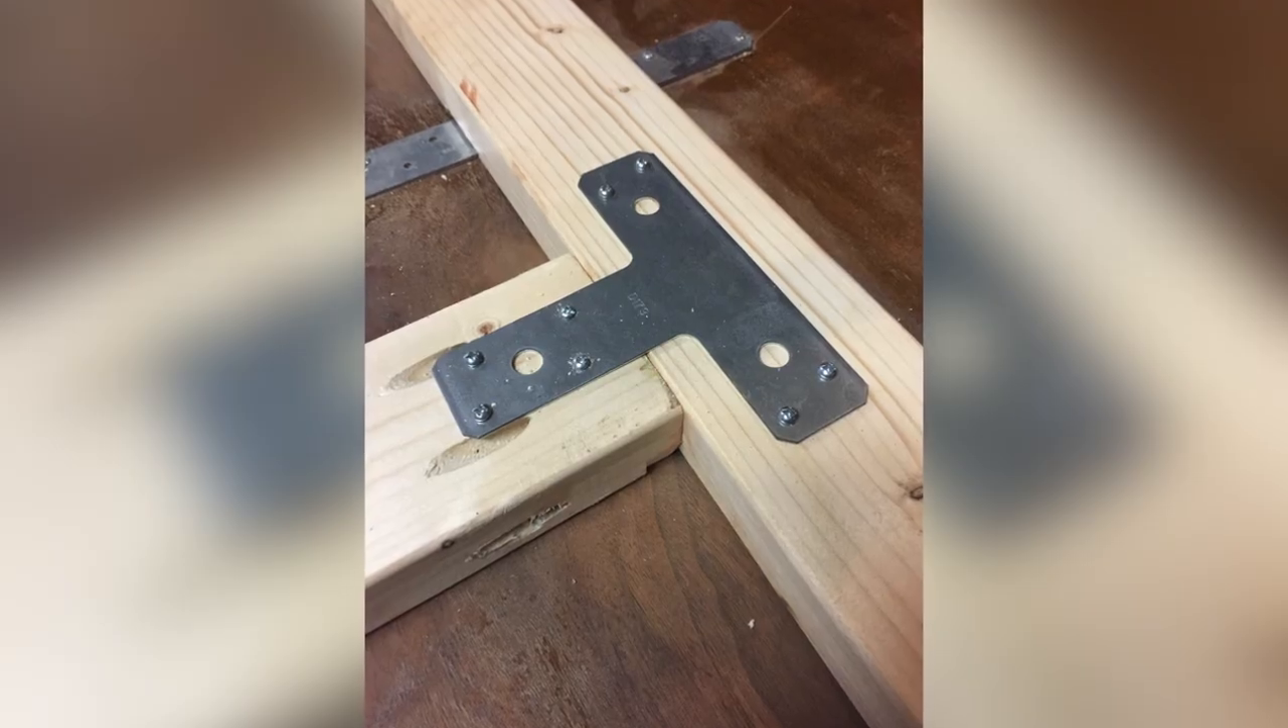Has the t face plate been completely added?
Yes.